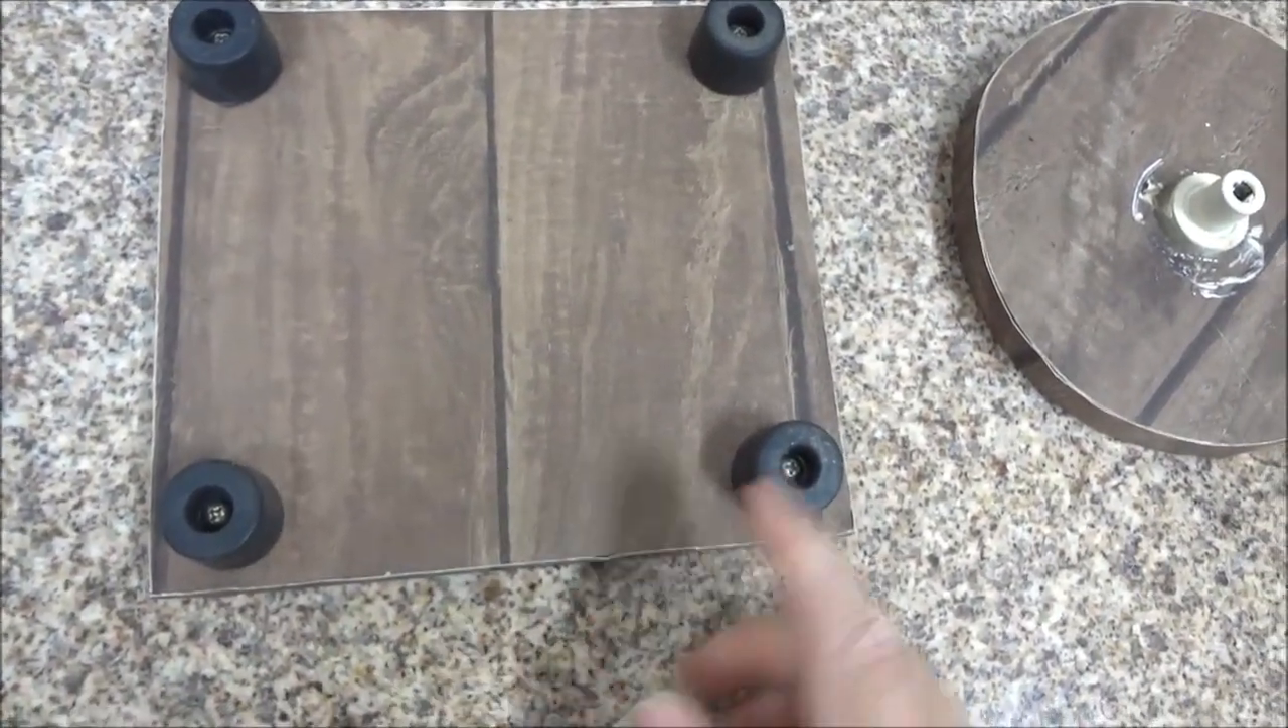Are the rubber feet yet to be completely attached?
No.